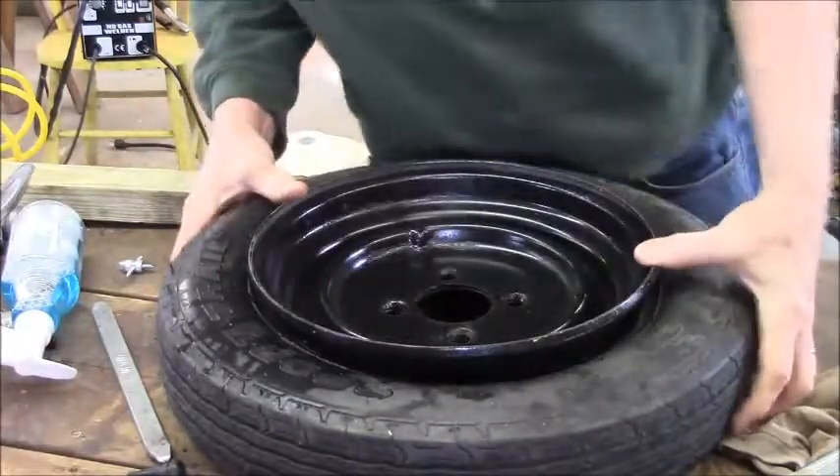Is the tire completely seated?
No.